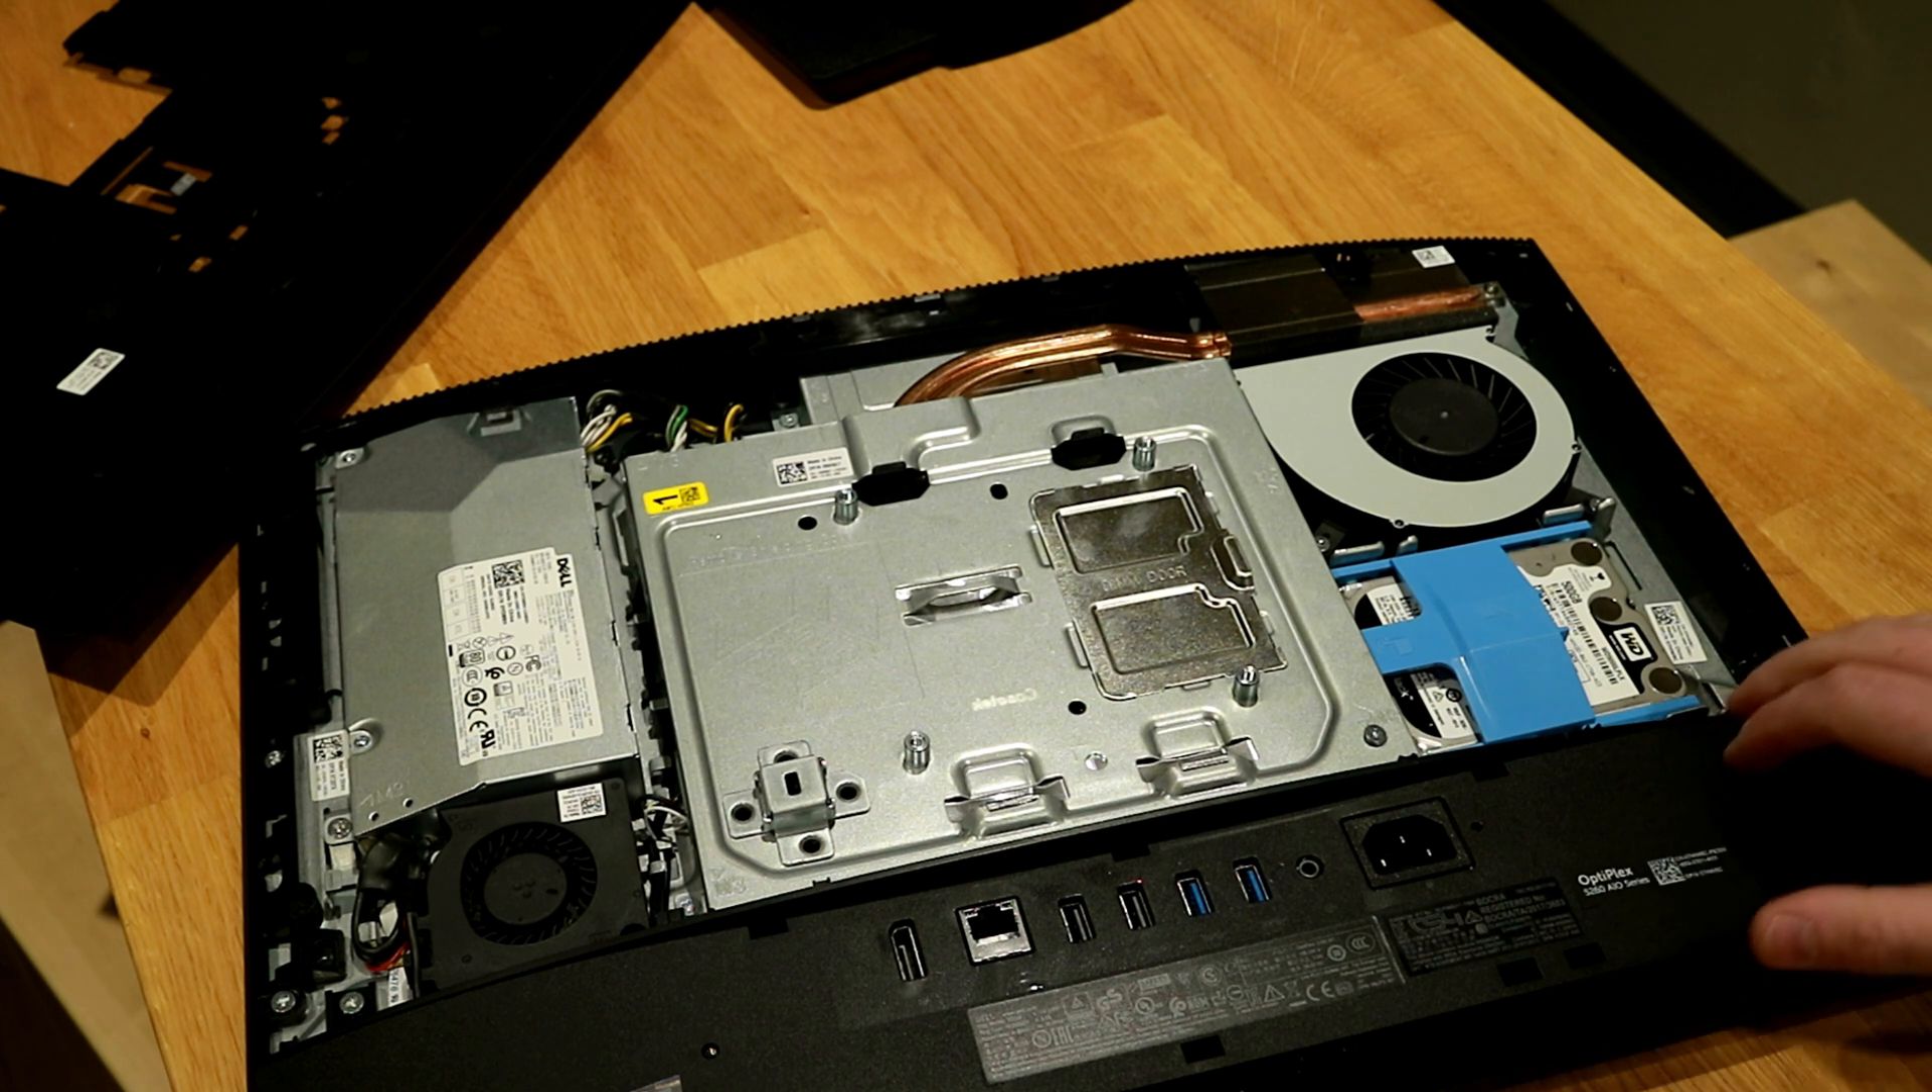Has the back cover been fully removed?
Yes.